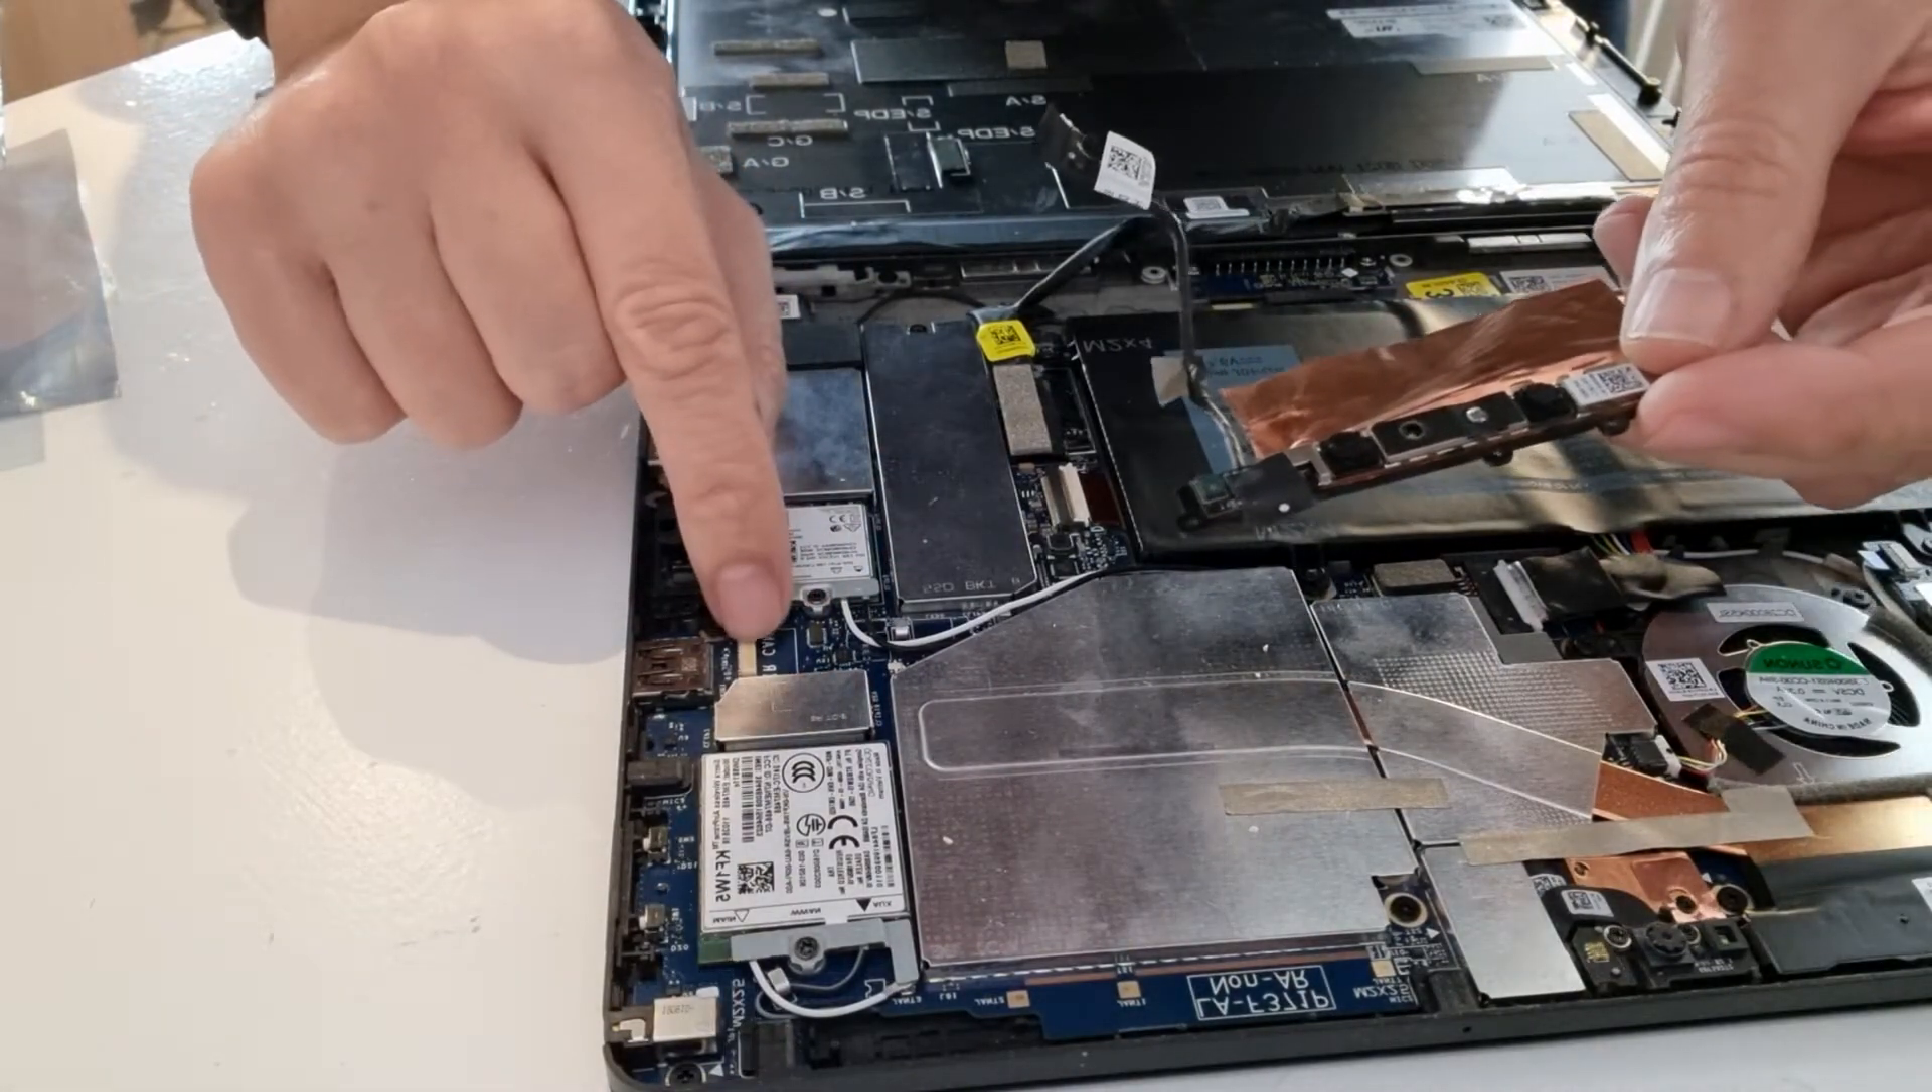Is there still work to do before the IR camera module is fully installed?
Yes.